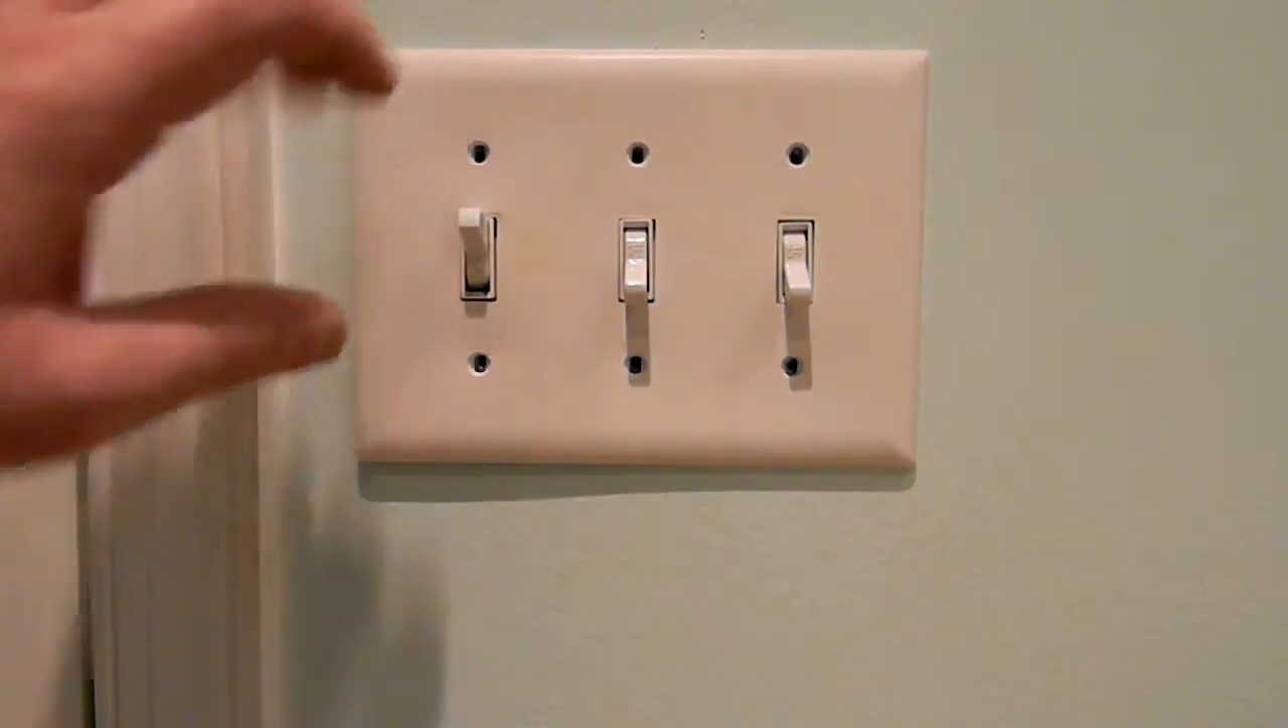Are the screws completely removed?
Yes.